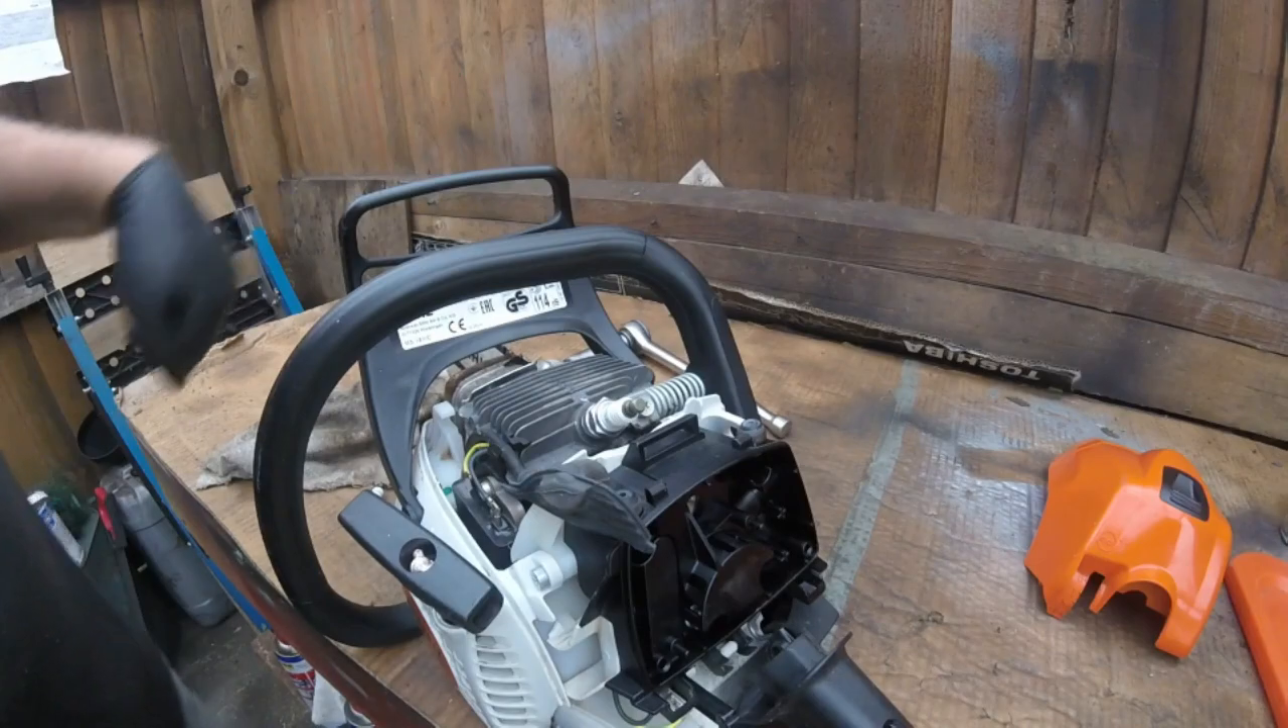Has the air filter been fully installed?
No.